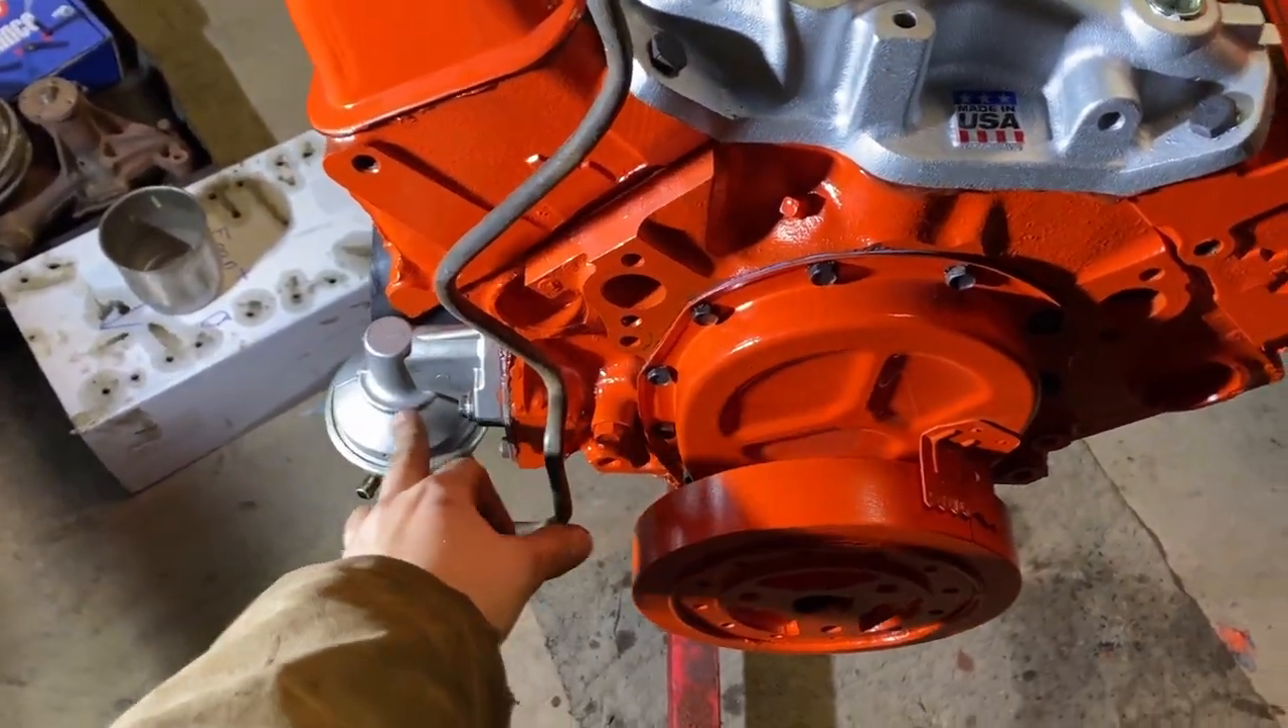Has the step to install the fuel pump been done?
Yes.